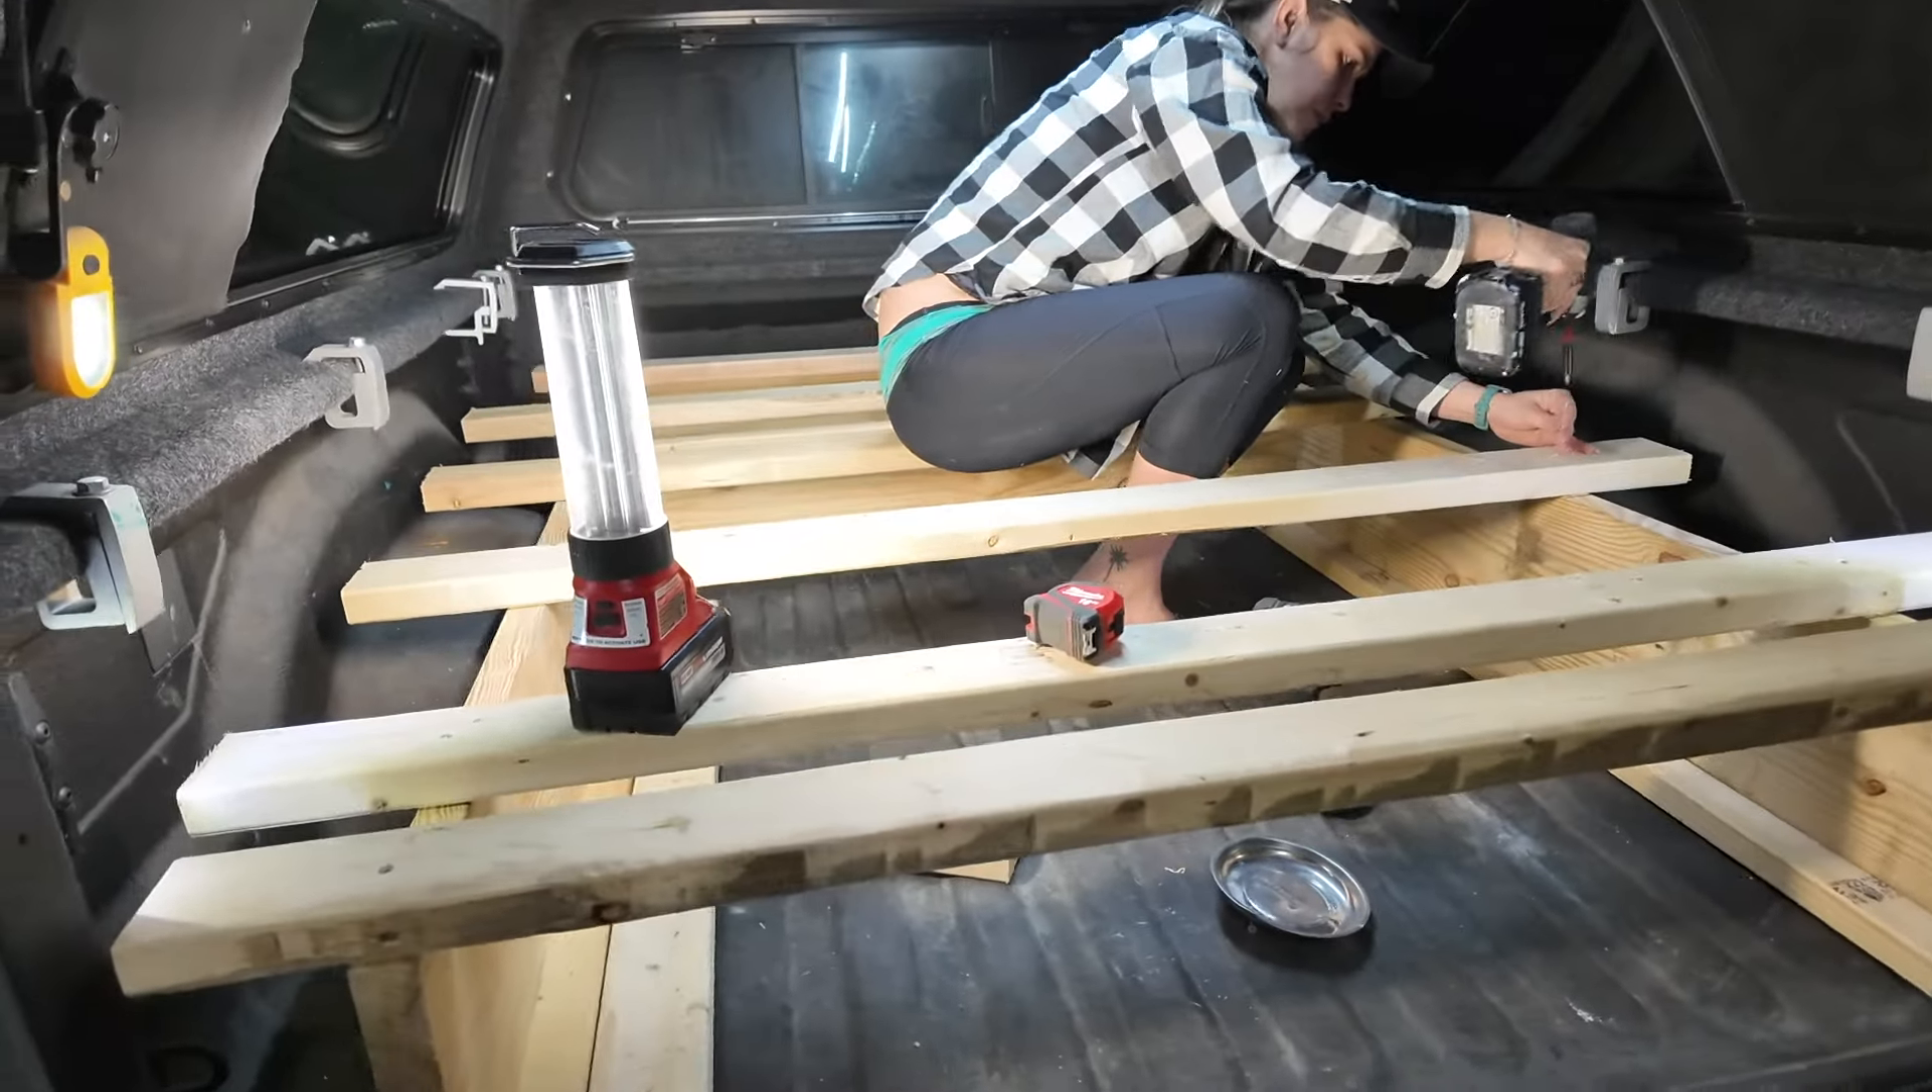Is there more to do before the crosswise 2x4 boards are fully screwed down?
Yes.